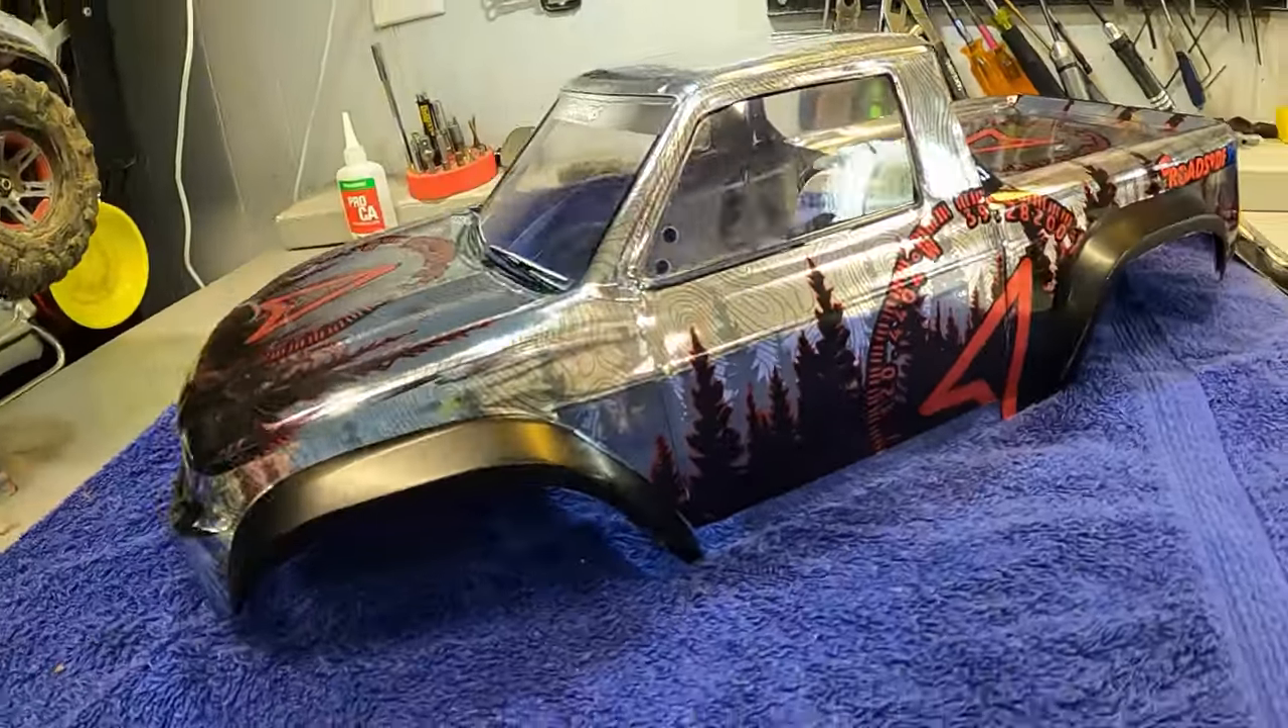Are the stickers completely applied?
Yes.